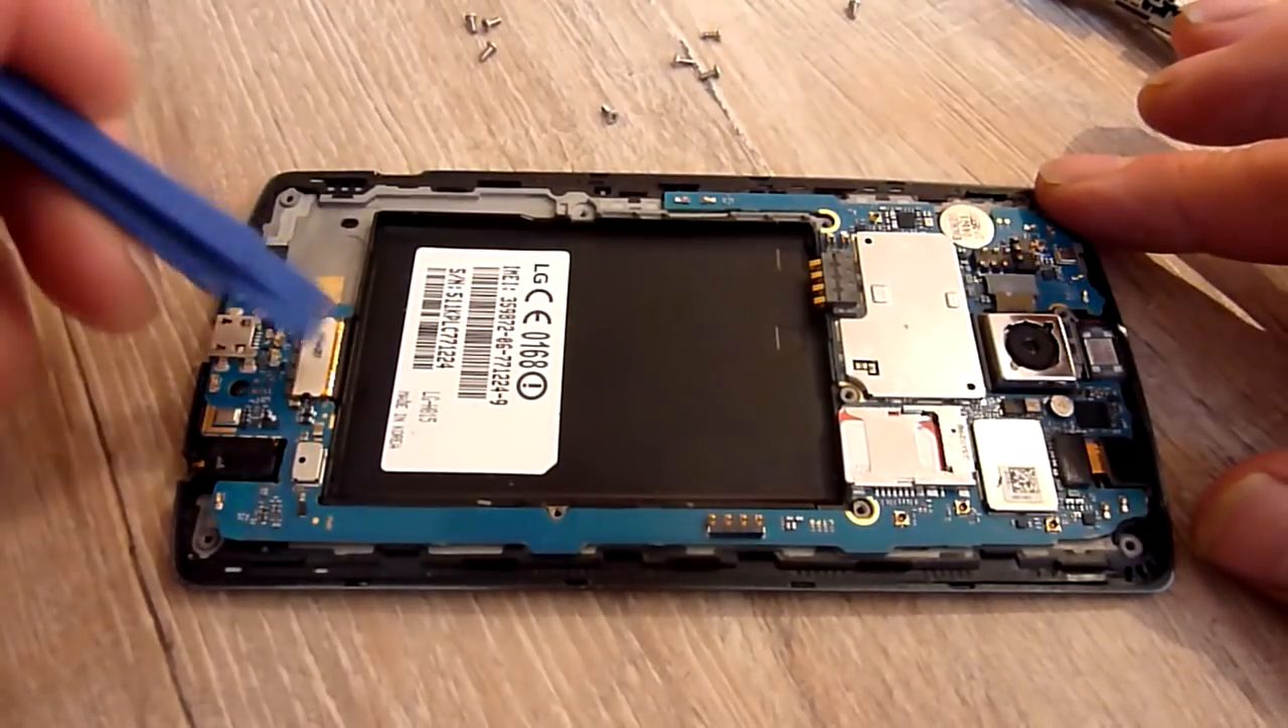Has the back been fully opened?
Yes.